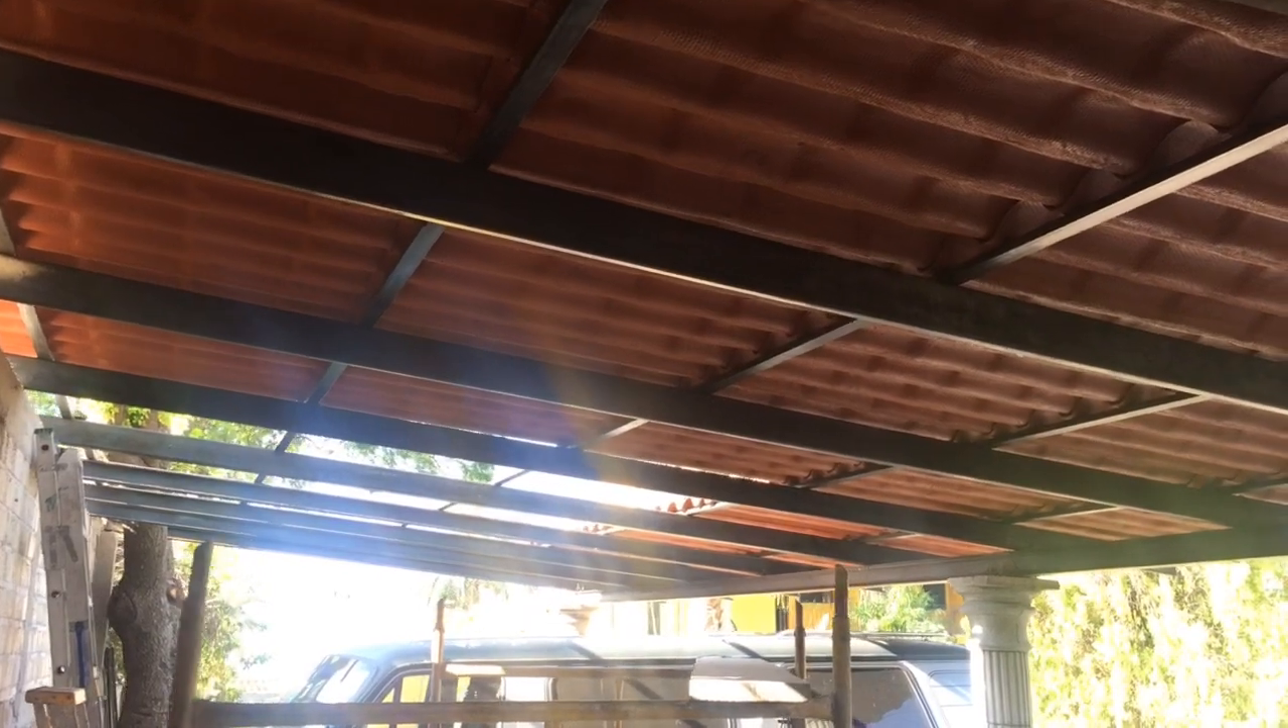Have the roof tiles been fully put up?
No.